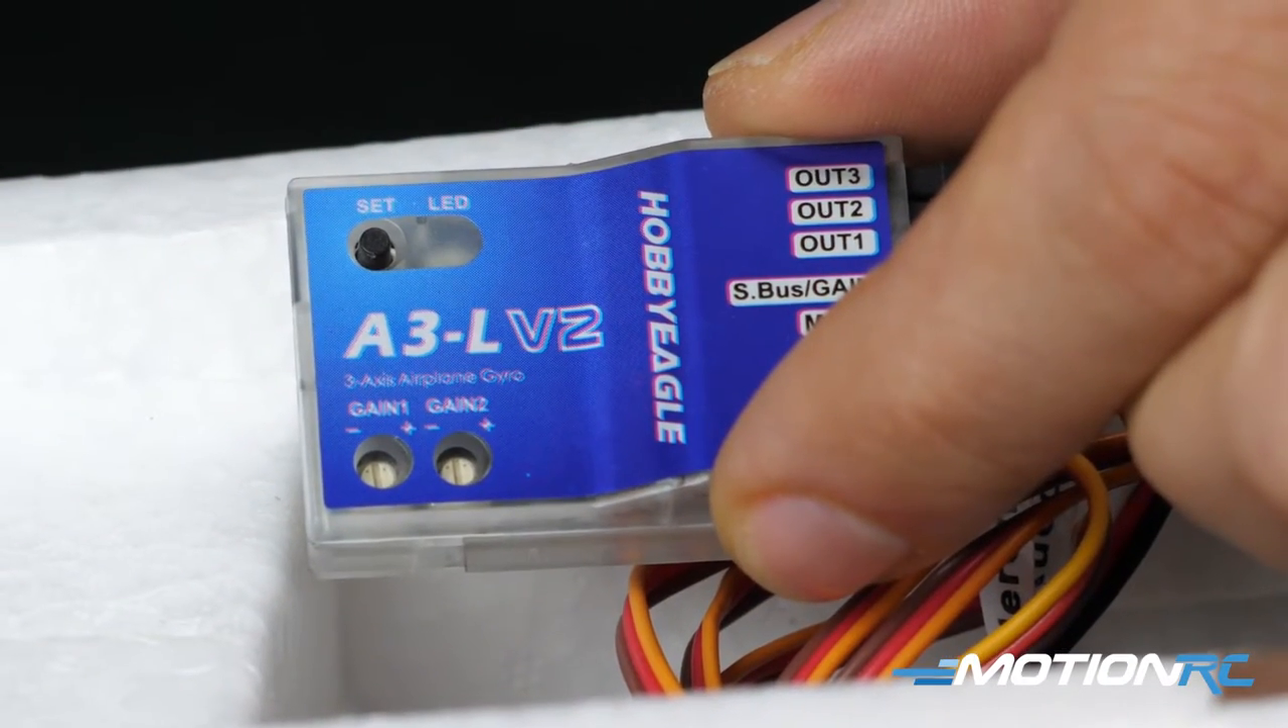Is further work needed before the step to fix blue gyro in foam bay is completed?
Yes.